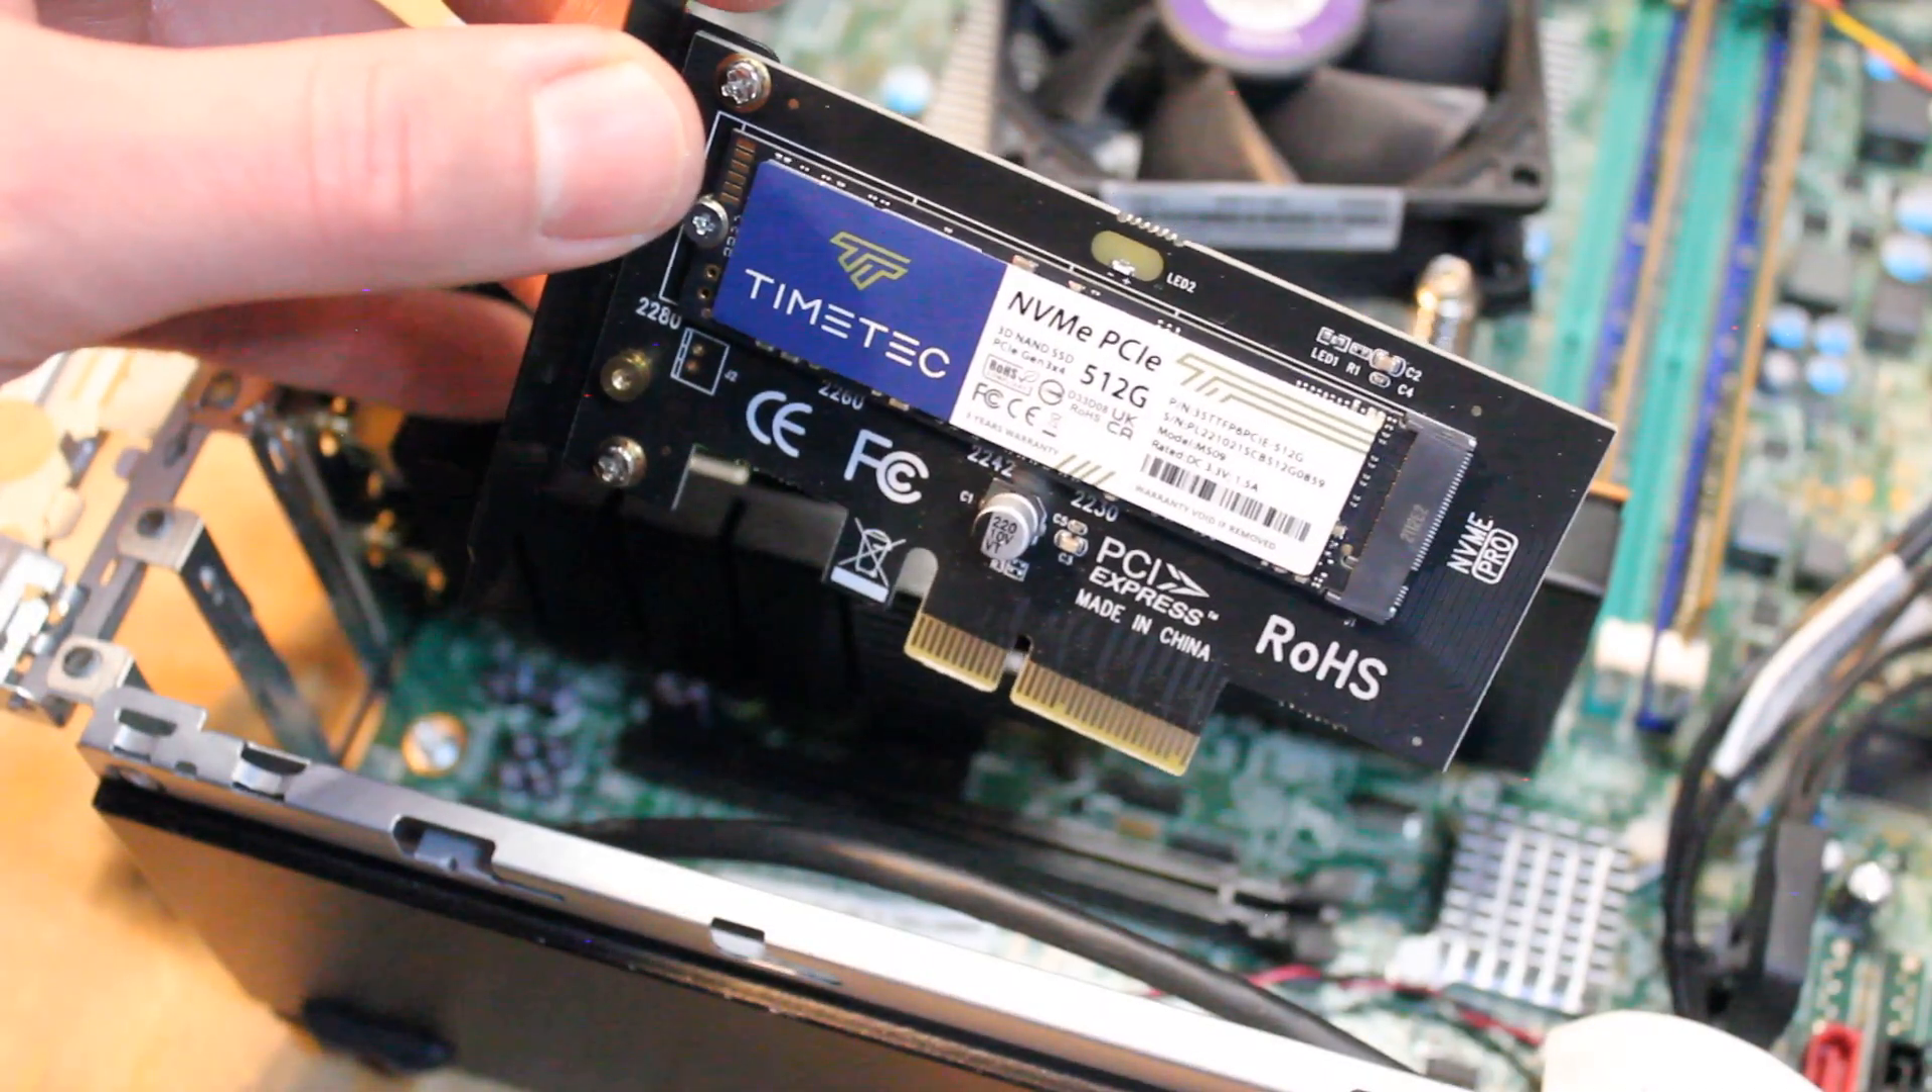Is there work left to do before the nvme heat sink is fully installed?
Yes.